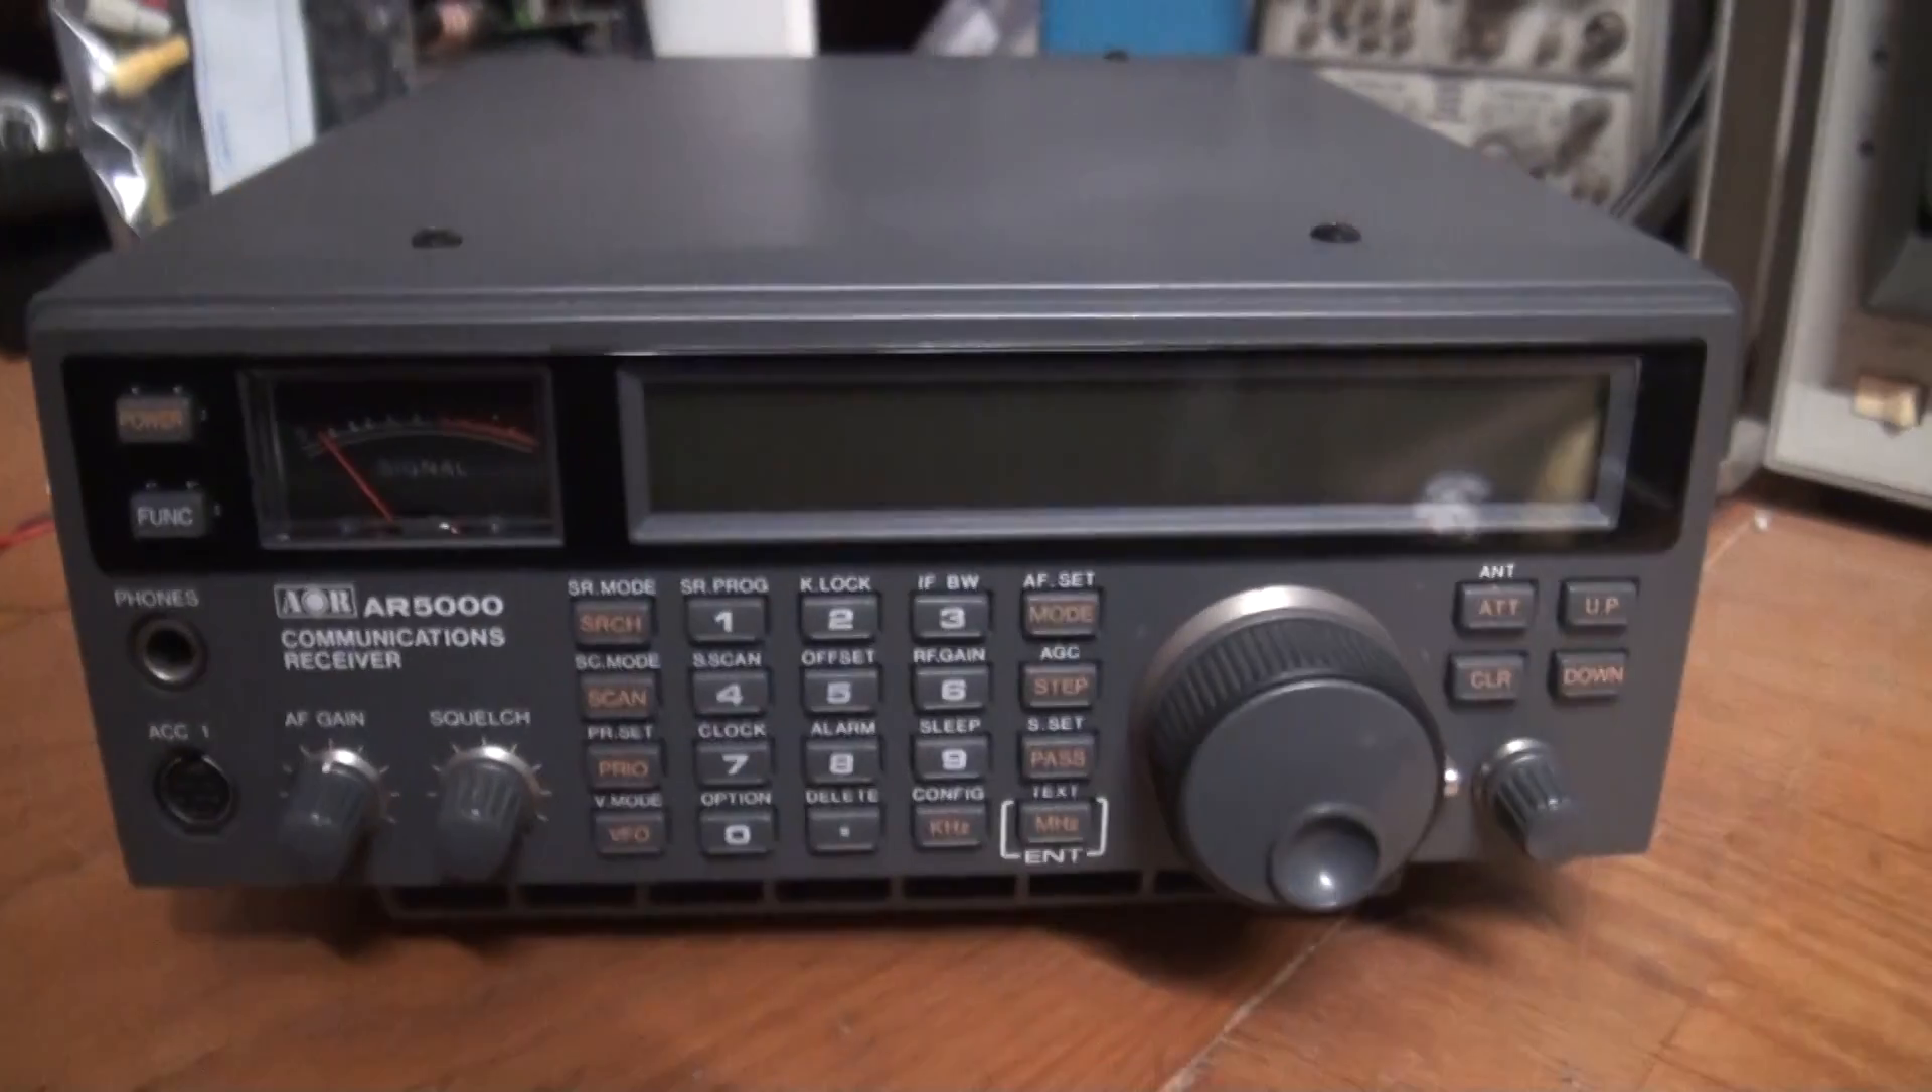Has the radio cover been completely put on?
Yes.